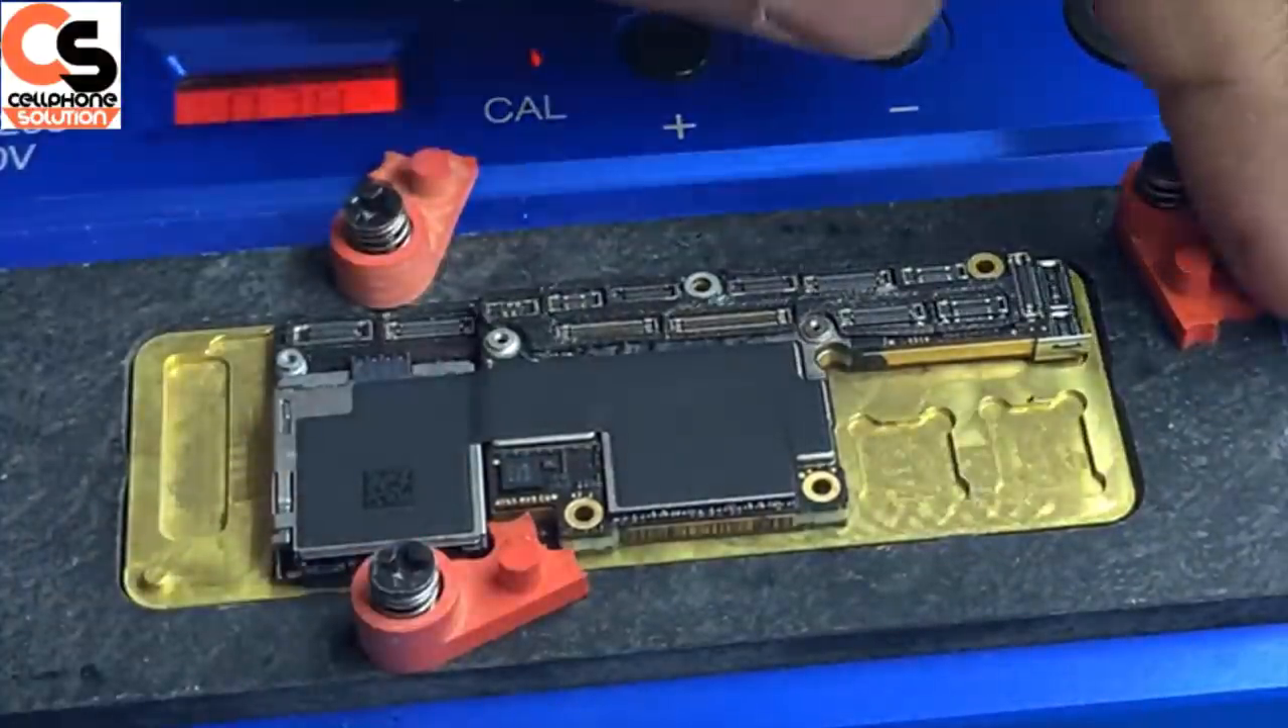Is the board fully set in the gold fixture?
Yes.